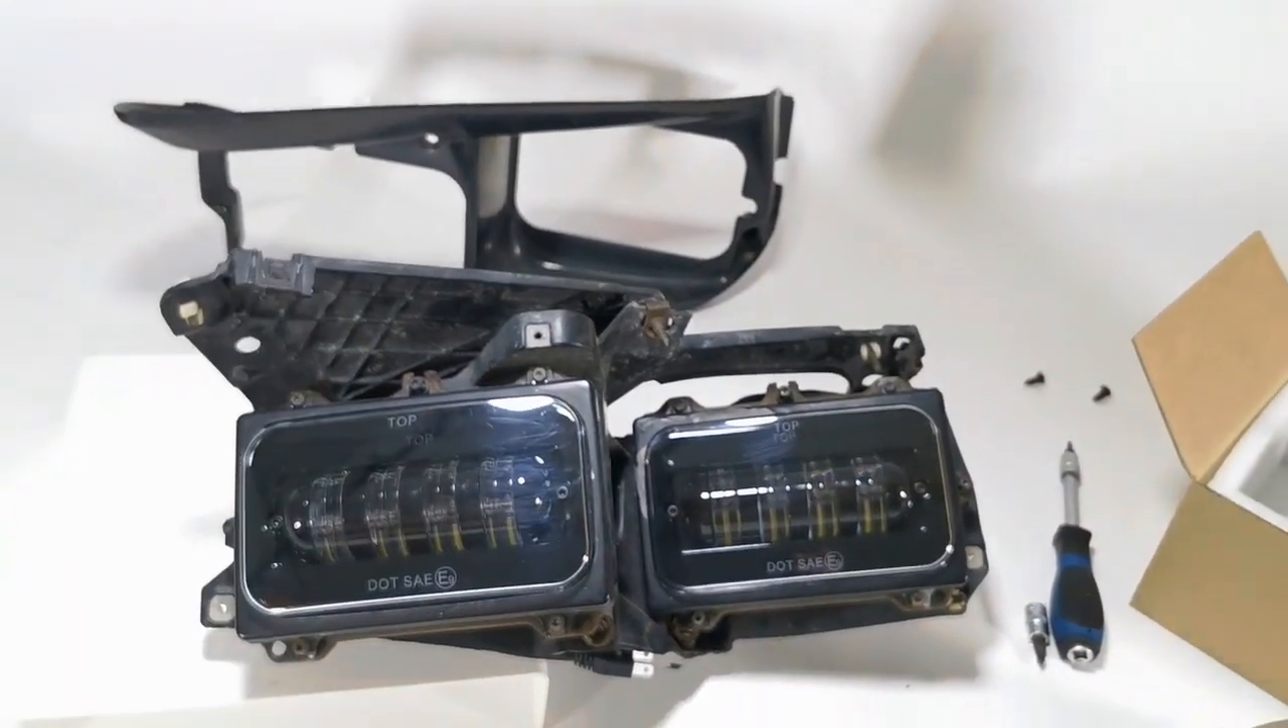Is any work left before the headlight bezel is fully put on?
Yes.